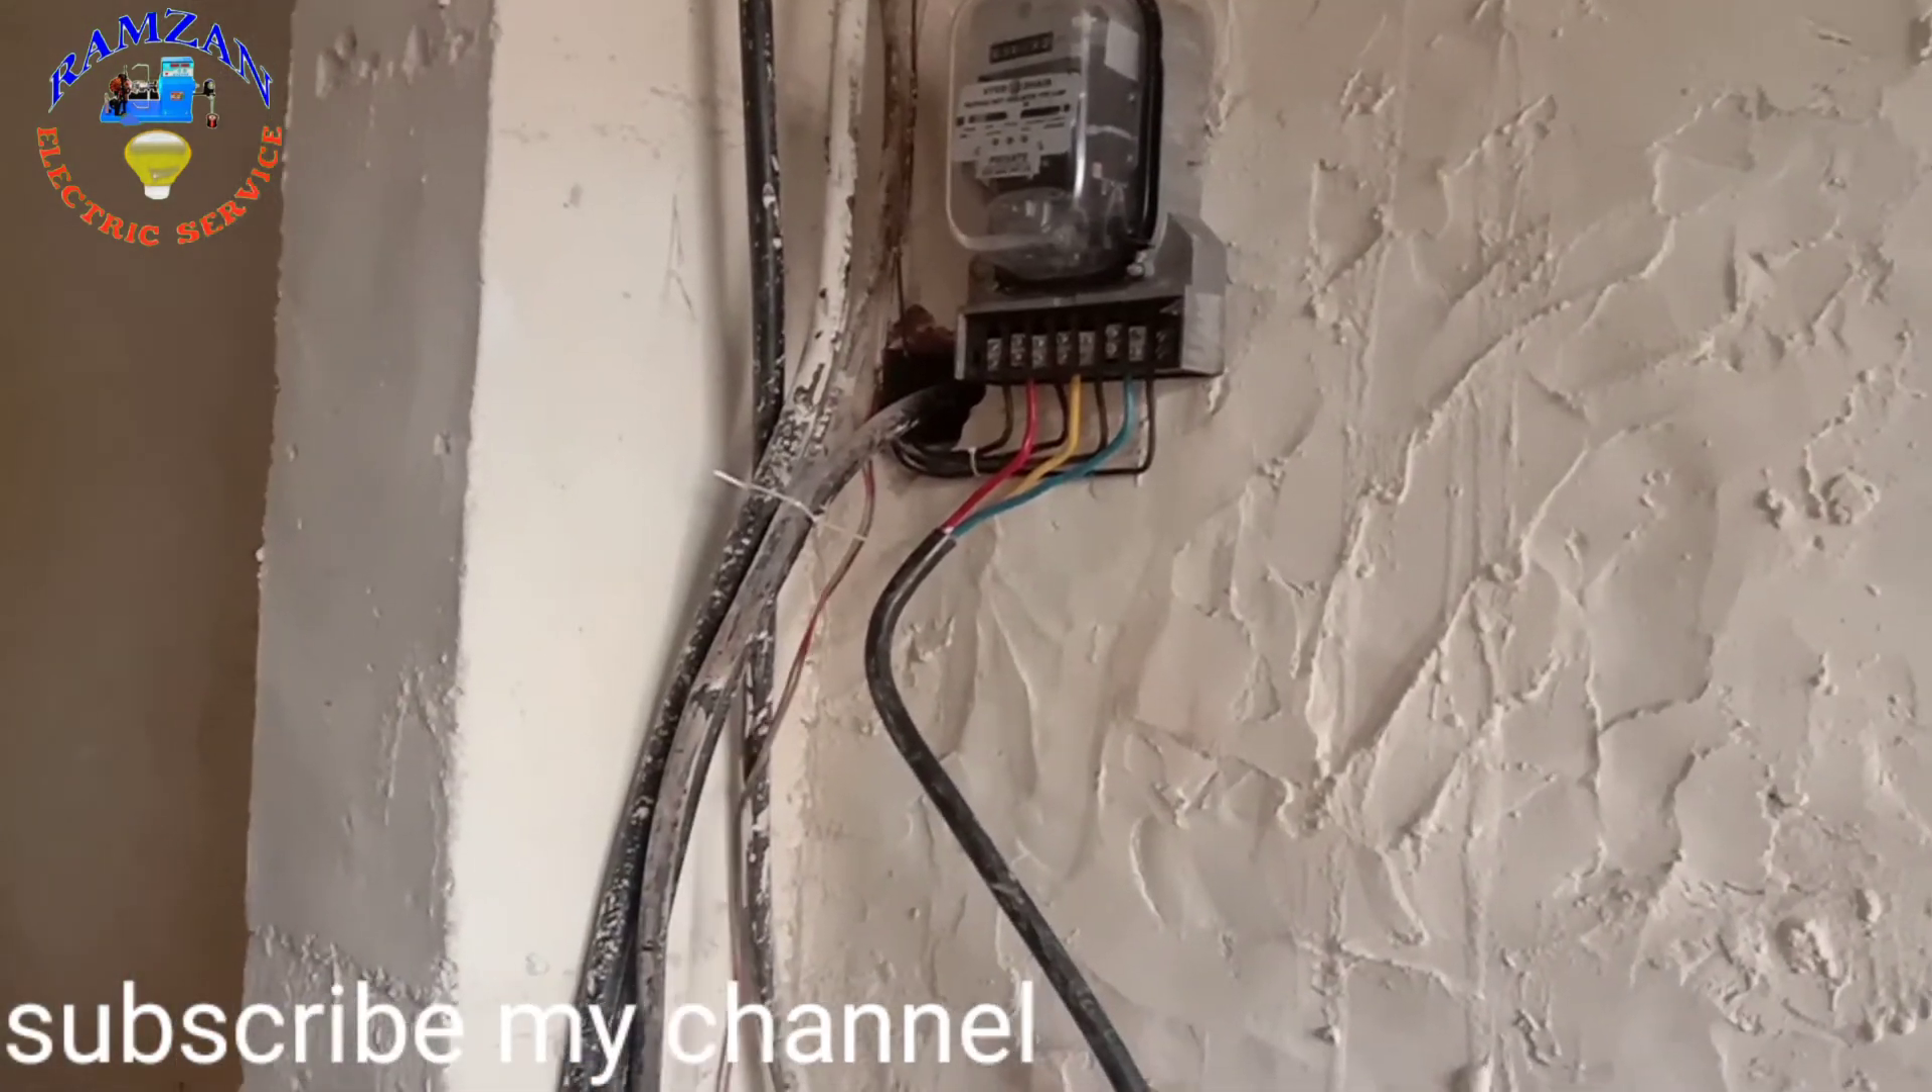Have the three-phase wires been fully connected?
Yes.